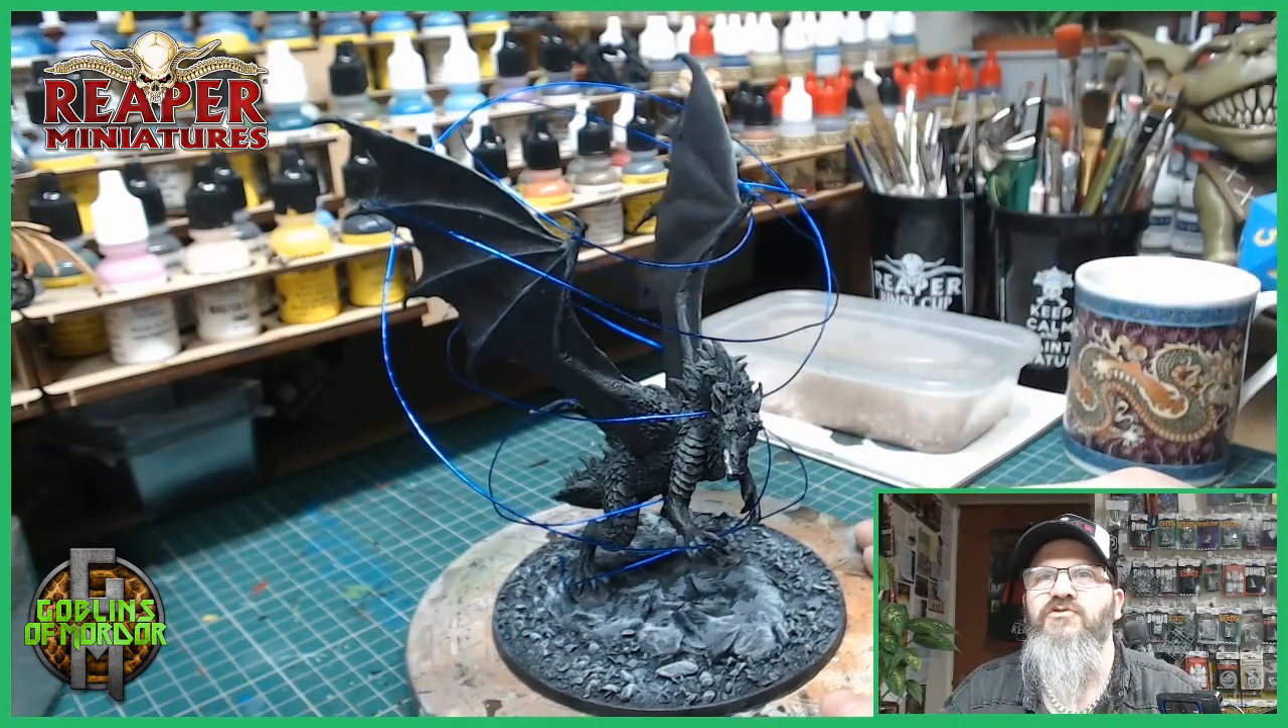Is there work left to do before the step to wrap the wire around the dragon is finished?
No.